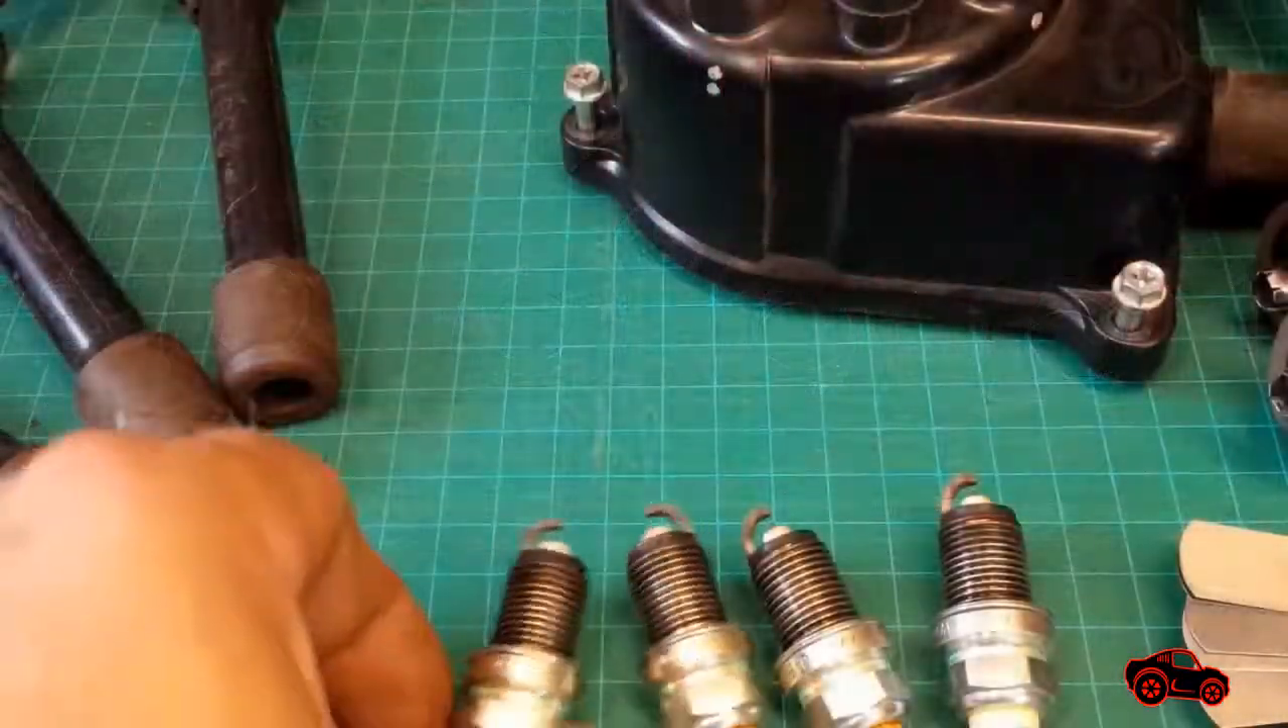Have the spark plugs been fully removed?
Yes.